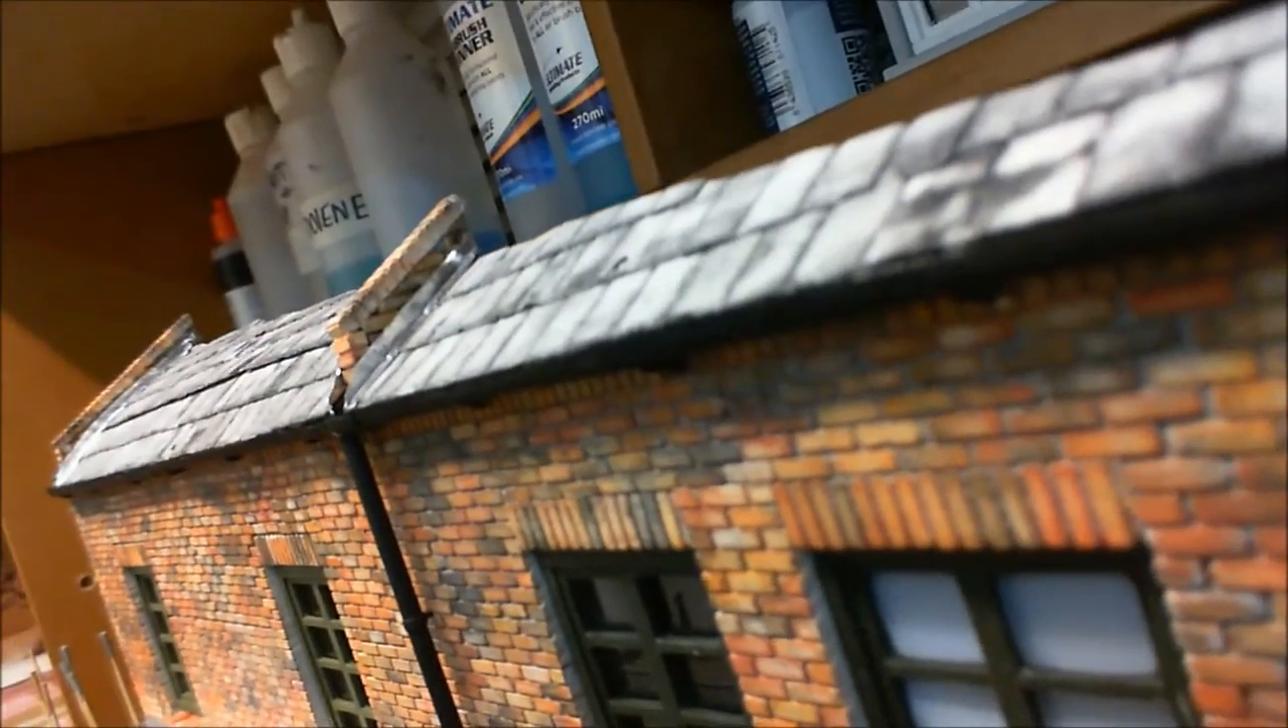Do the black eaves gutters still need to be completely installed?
No.